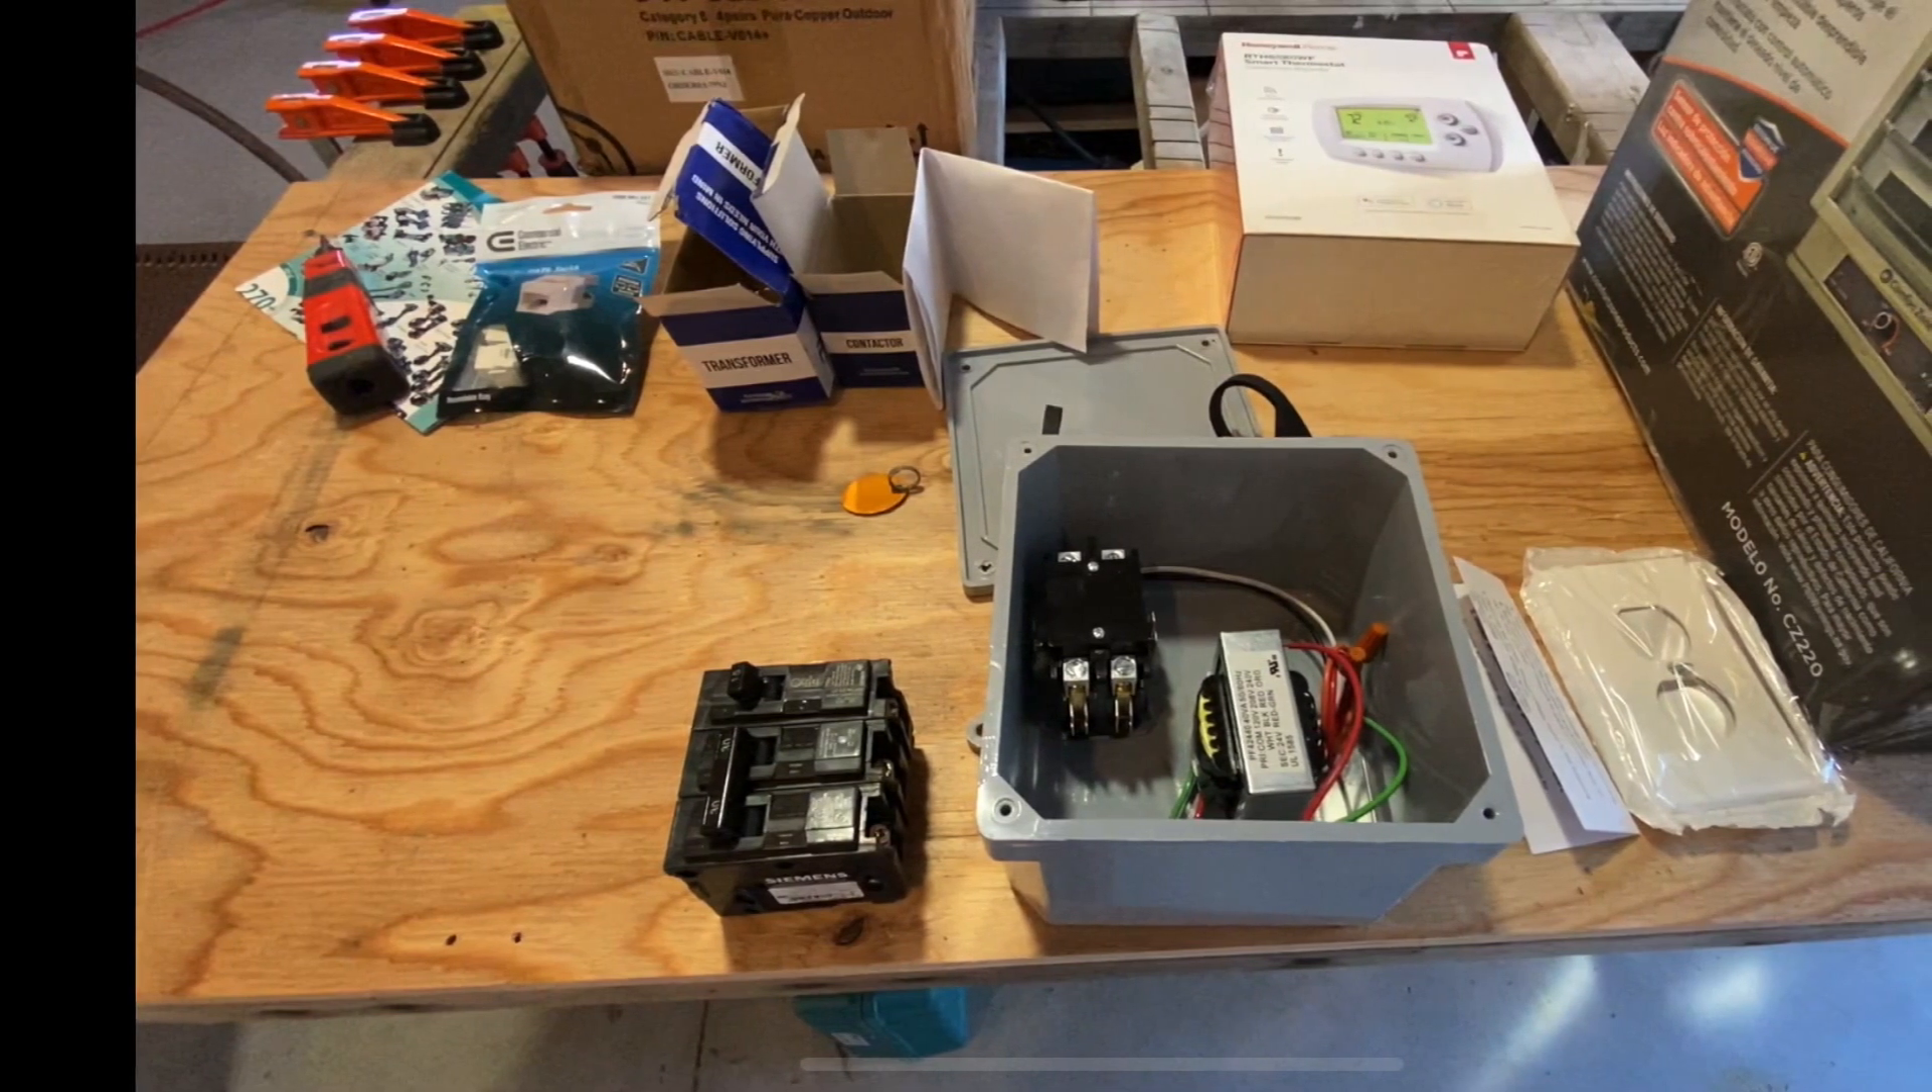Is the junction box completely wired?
No.